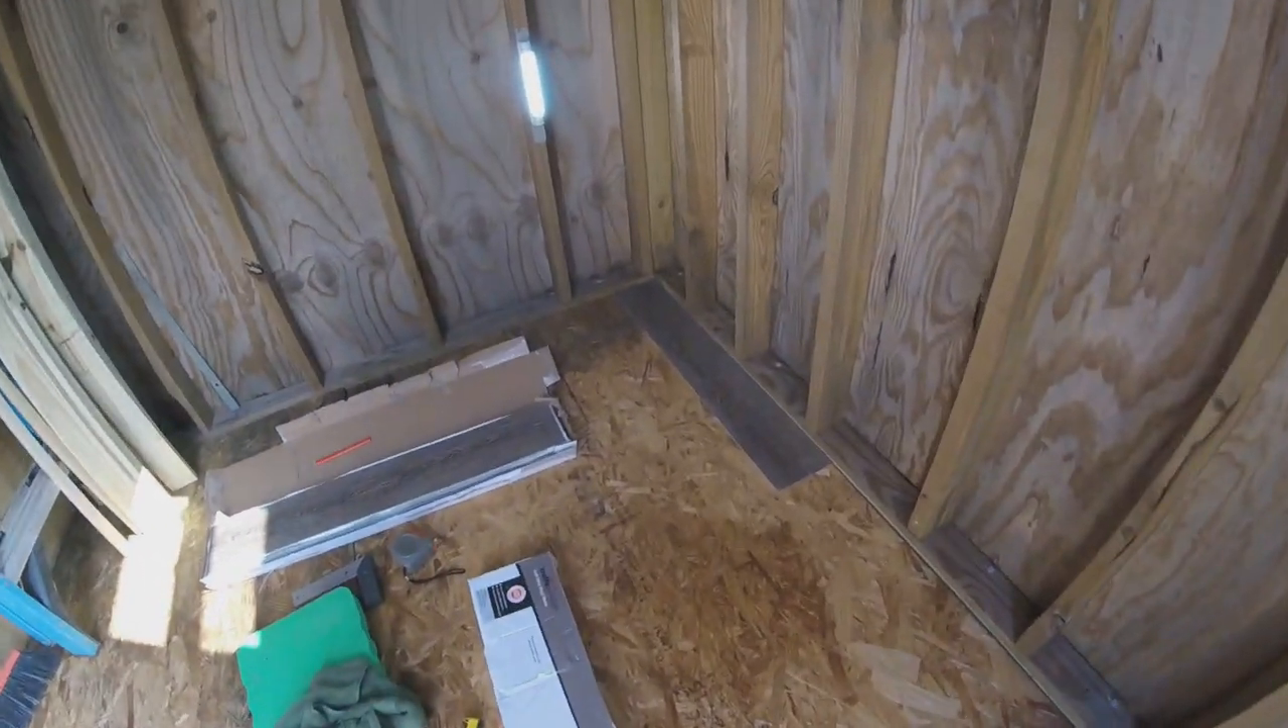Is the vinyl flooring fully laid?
No.